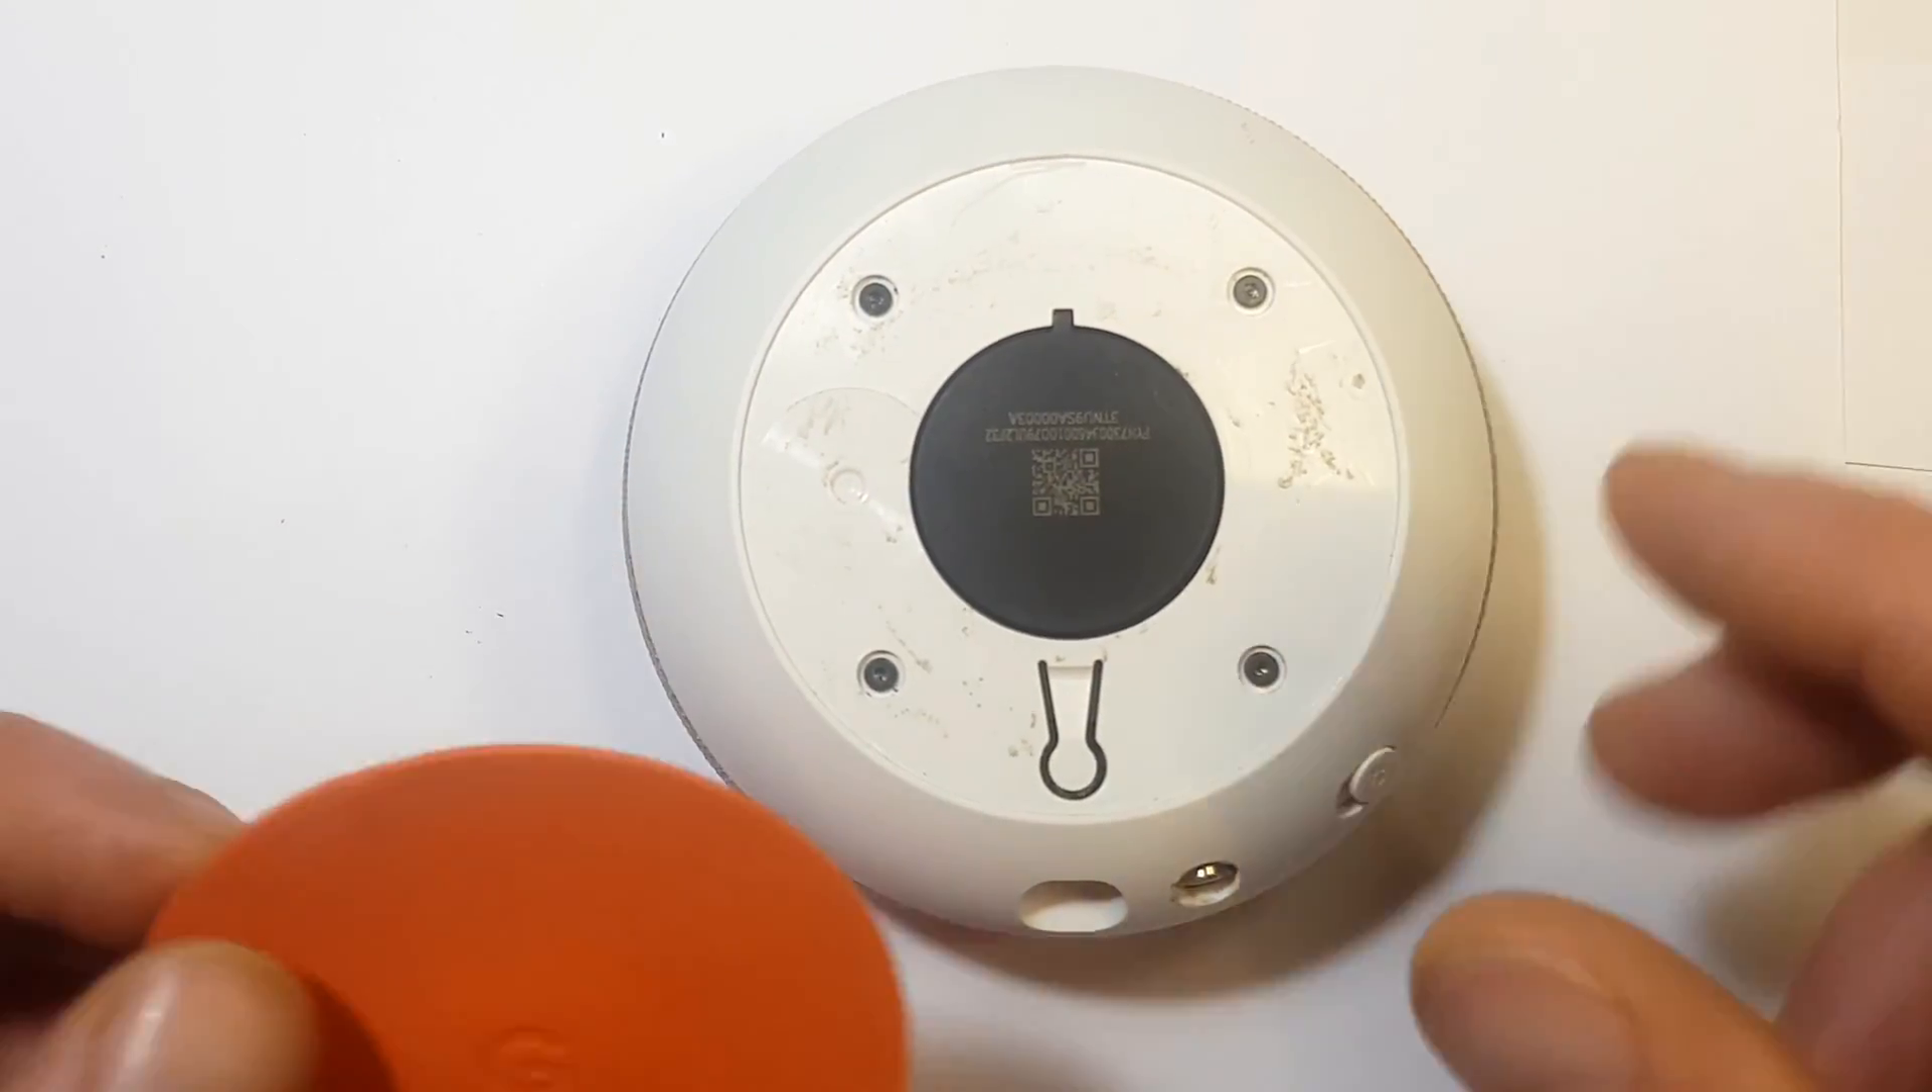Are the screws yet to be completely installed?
No.